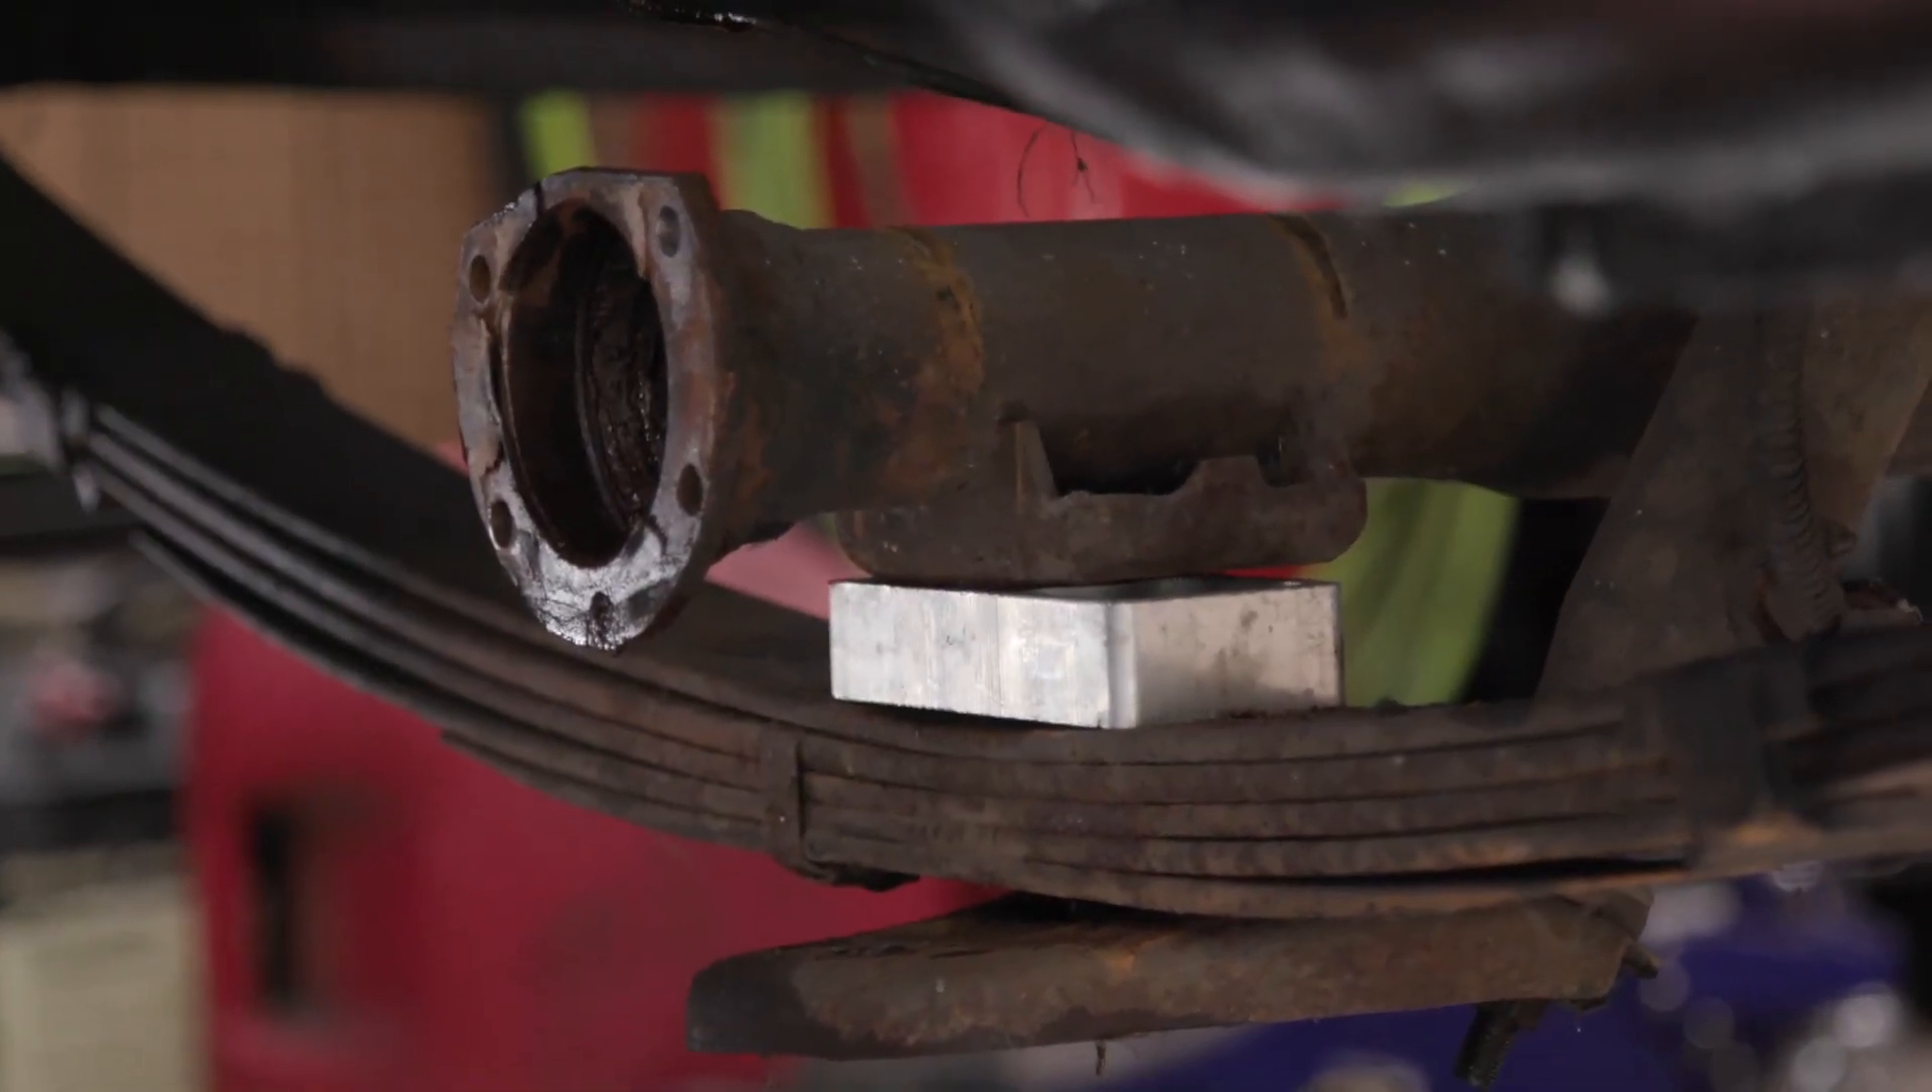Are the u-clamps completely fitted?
No.